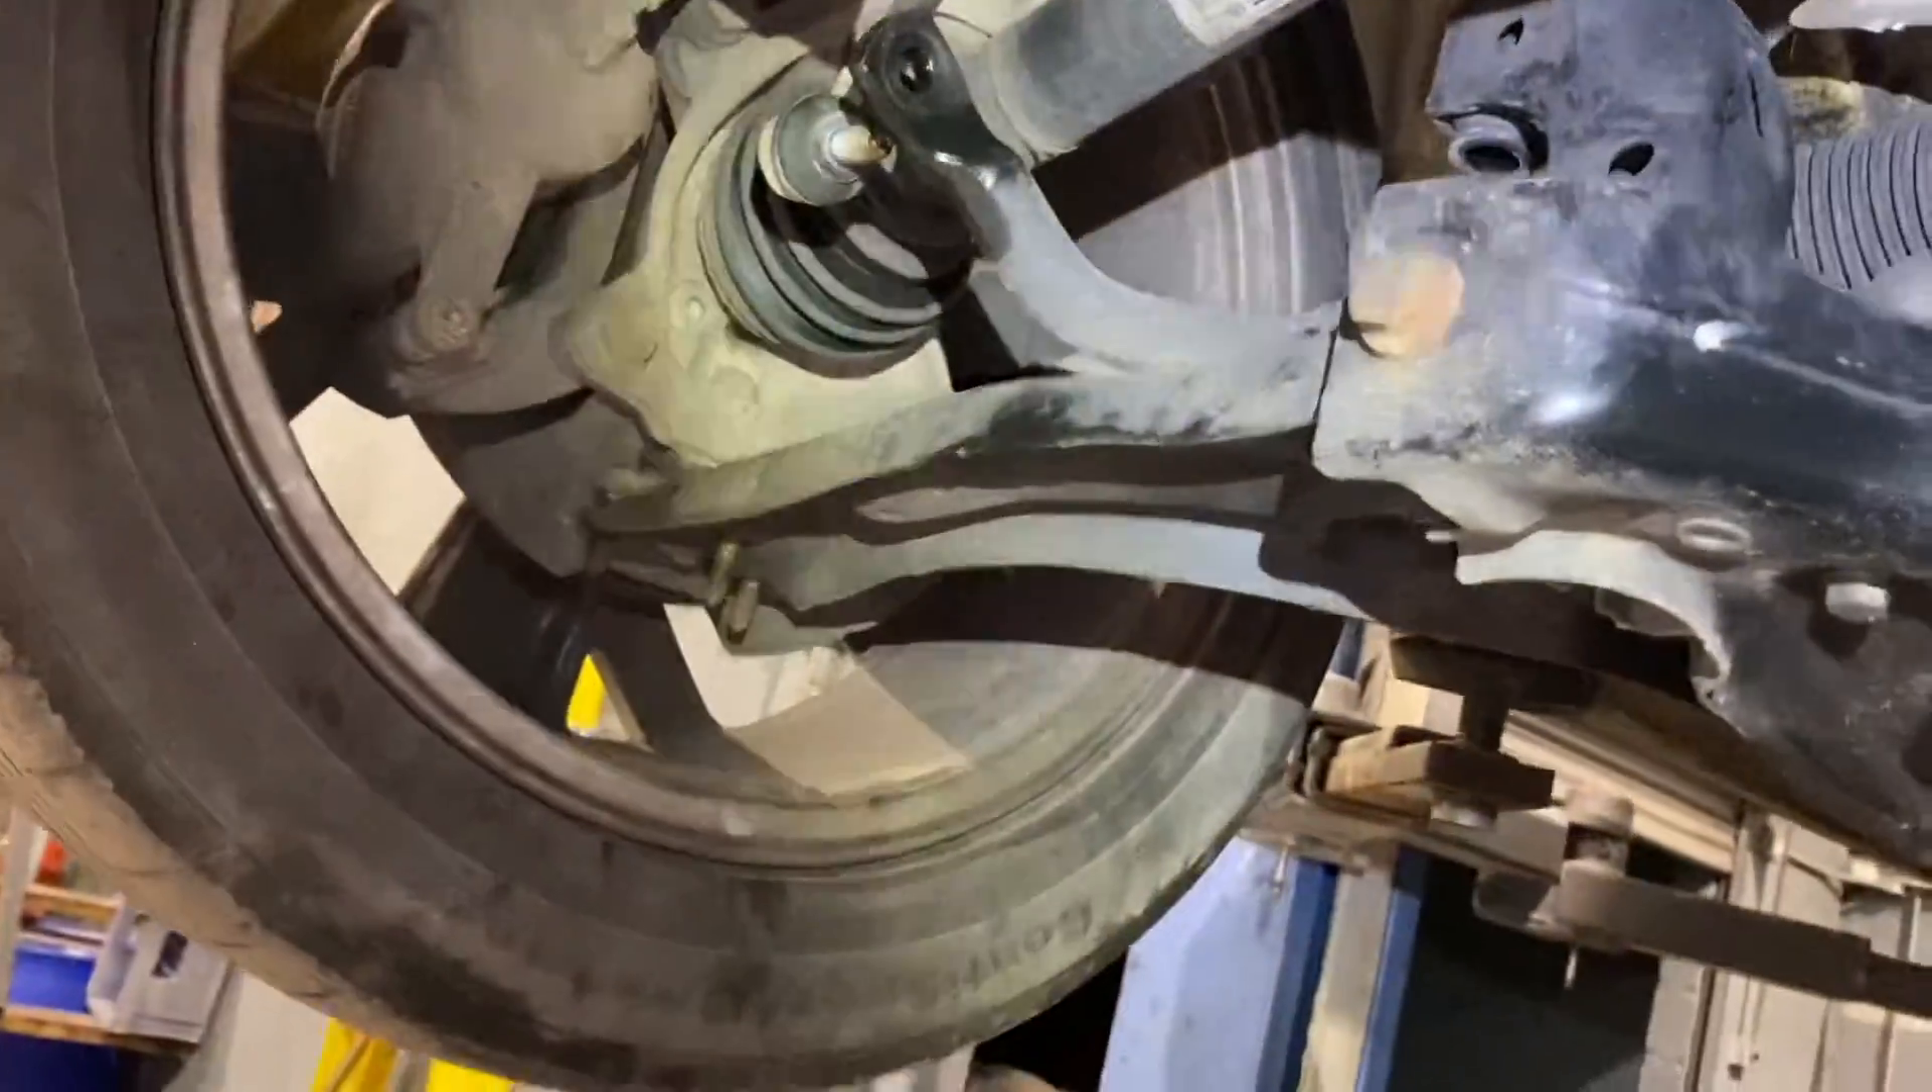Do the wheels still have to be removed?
Yes.